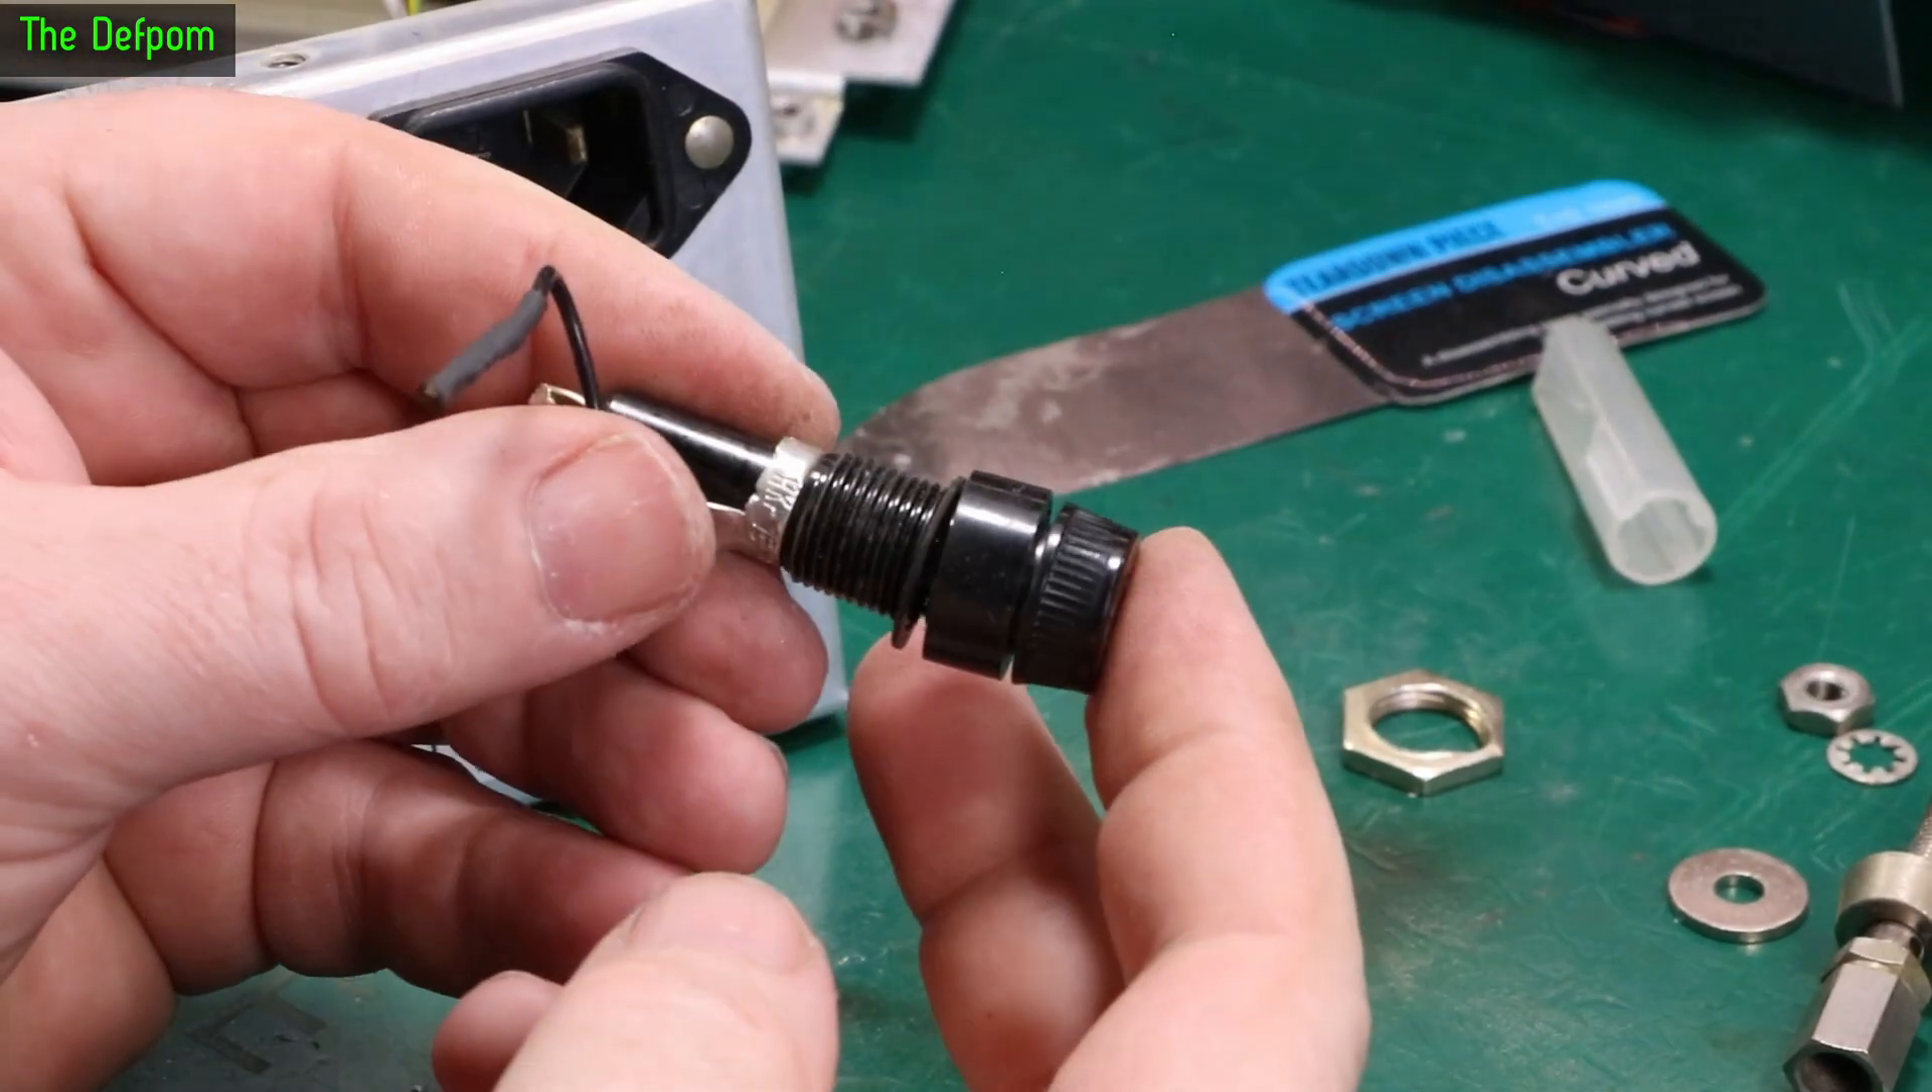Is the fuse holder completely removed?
Yes.